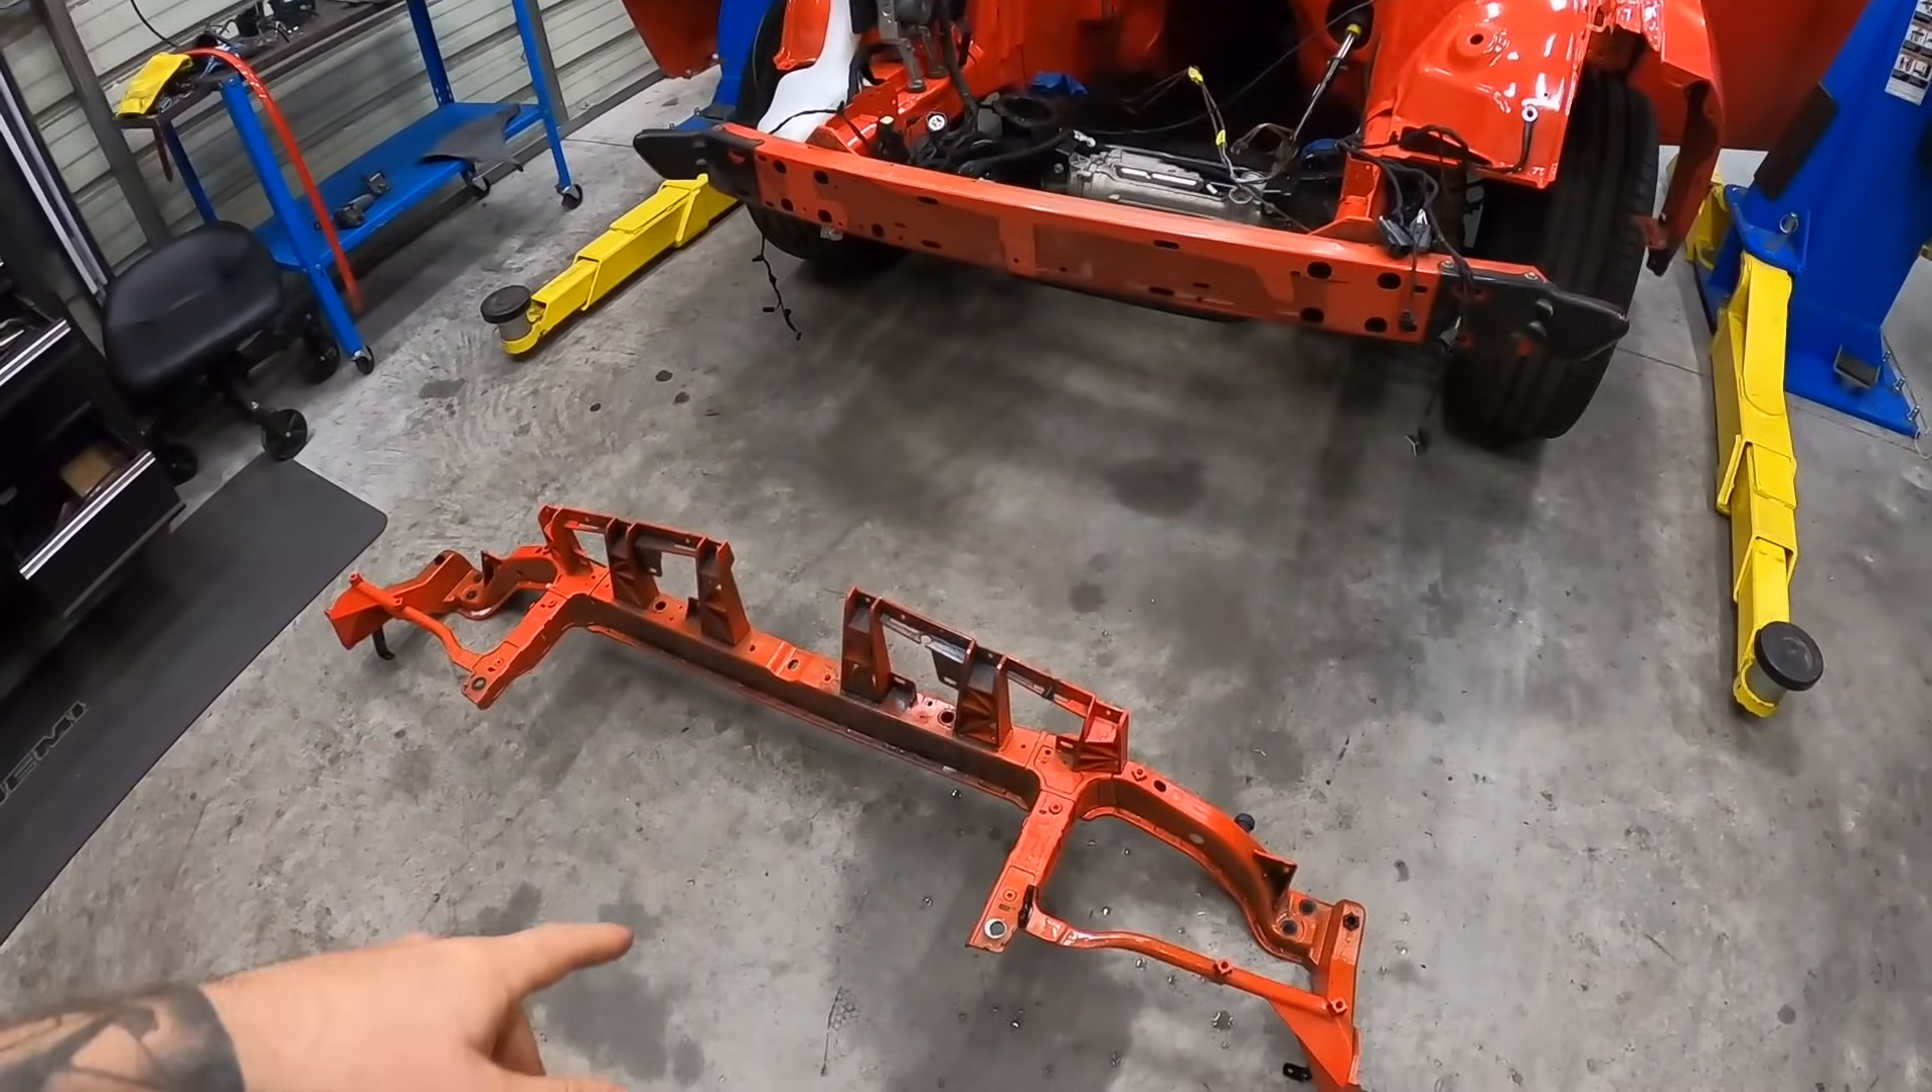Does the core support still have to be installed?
Yes.